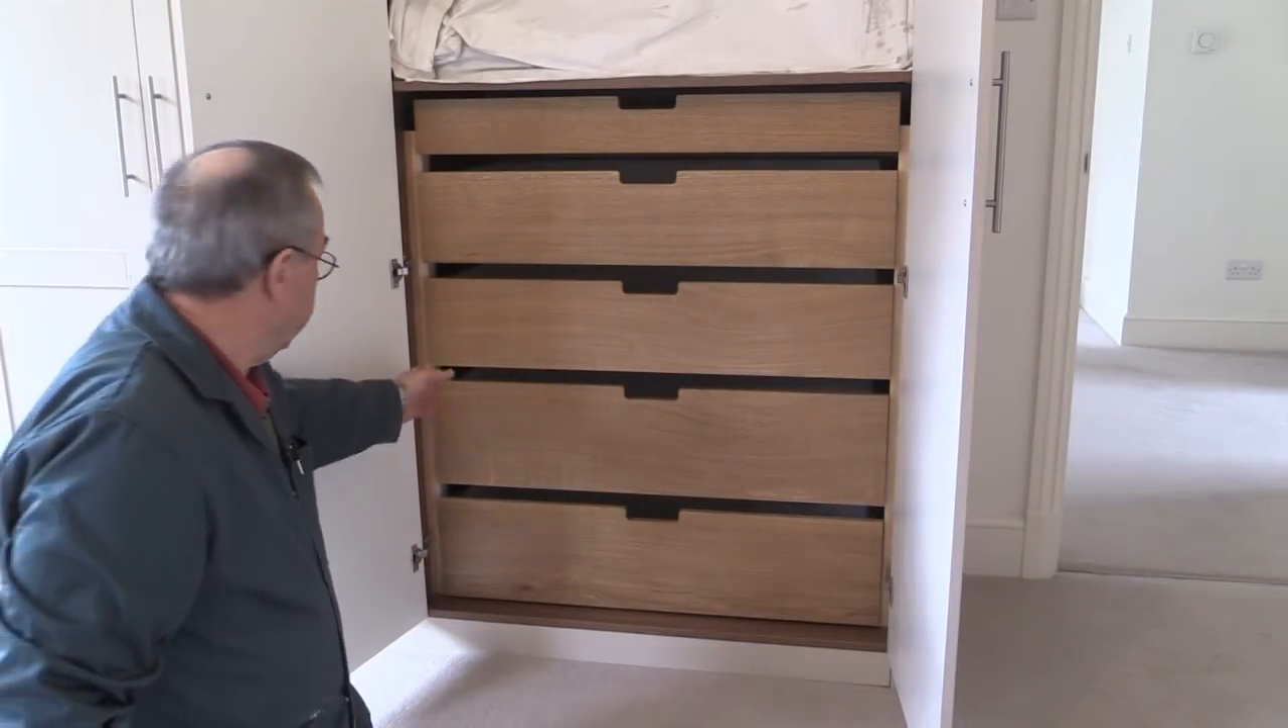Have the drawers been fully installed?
Yes.